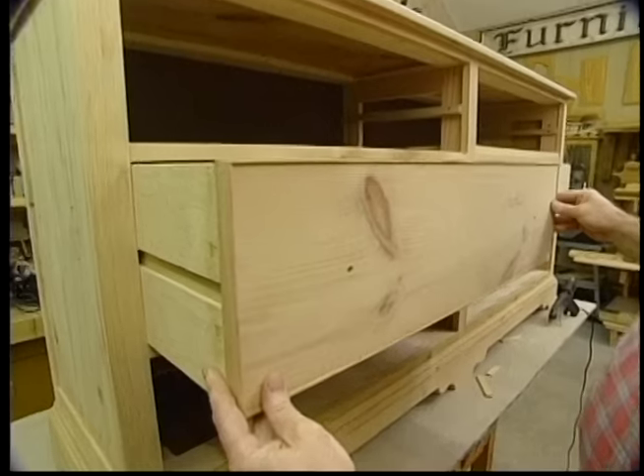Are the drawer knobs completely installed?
No.